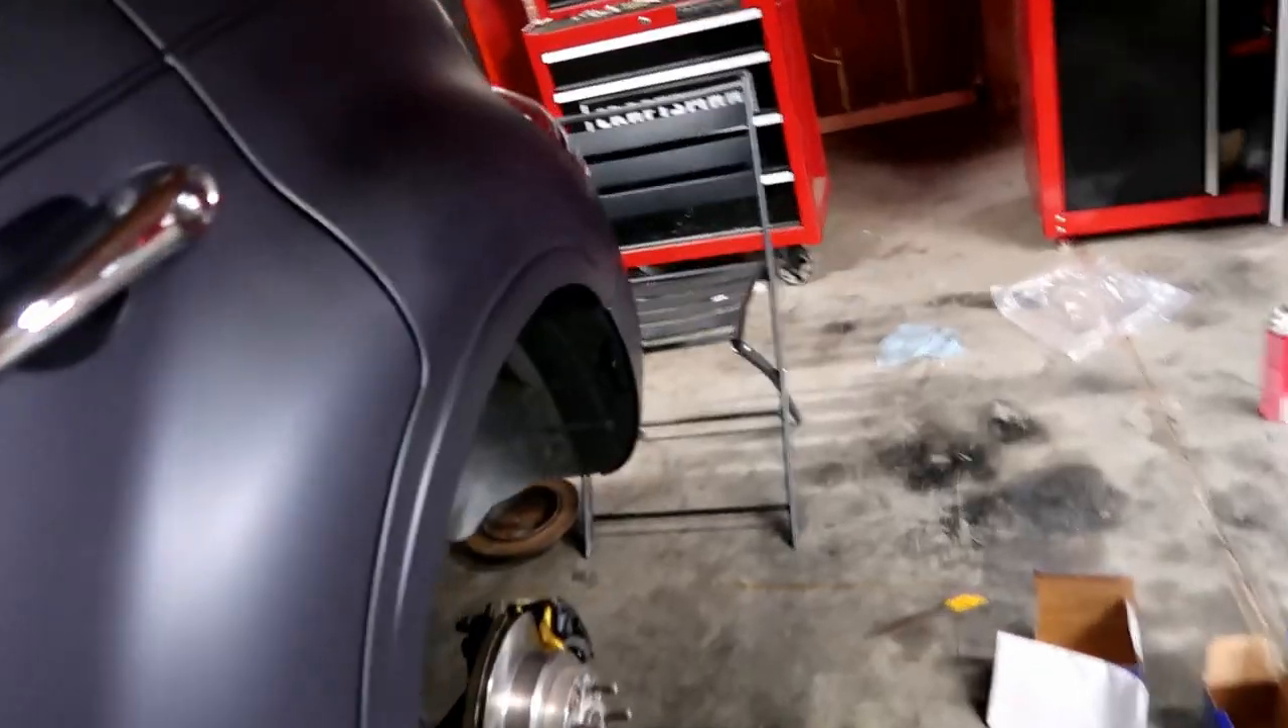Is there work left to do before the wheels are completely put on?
Yes.